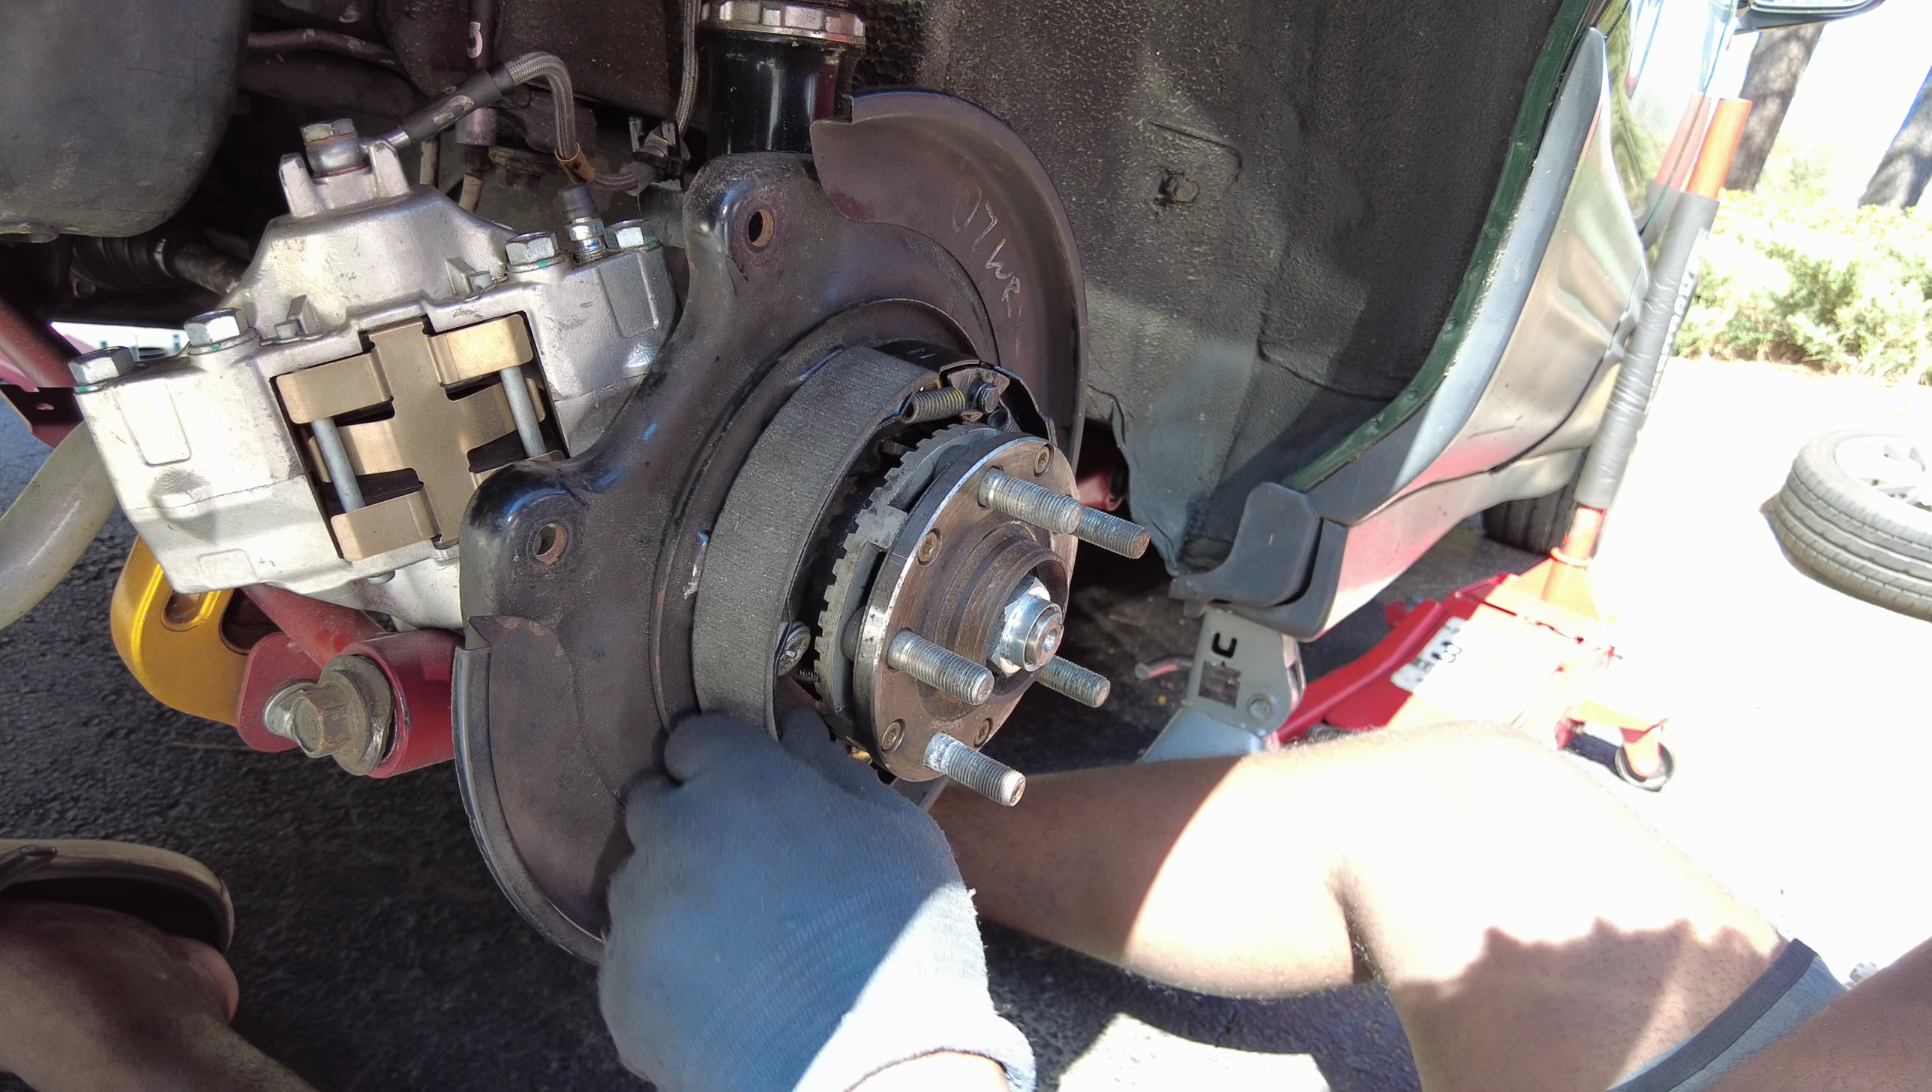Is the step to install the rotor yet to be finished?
Yes.